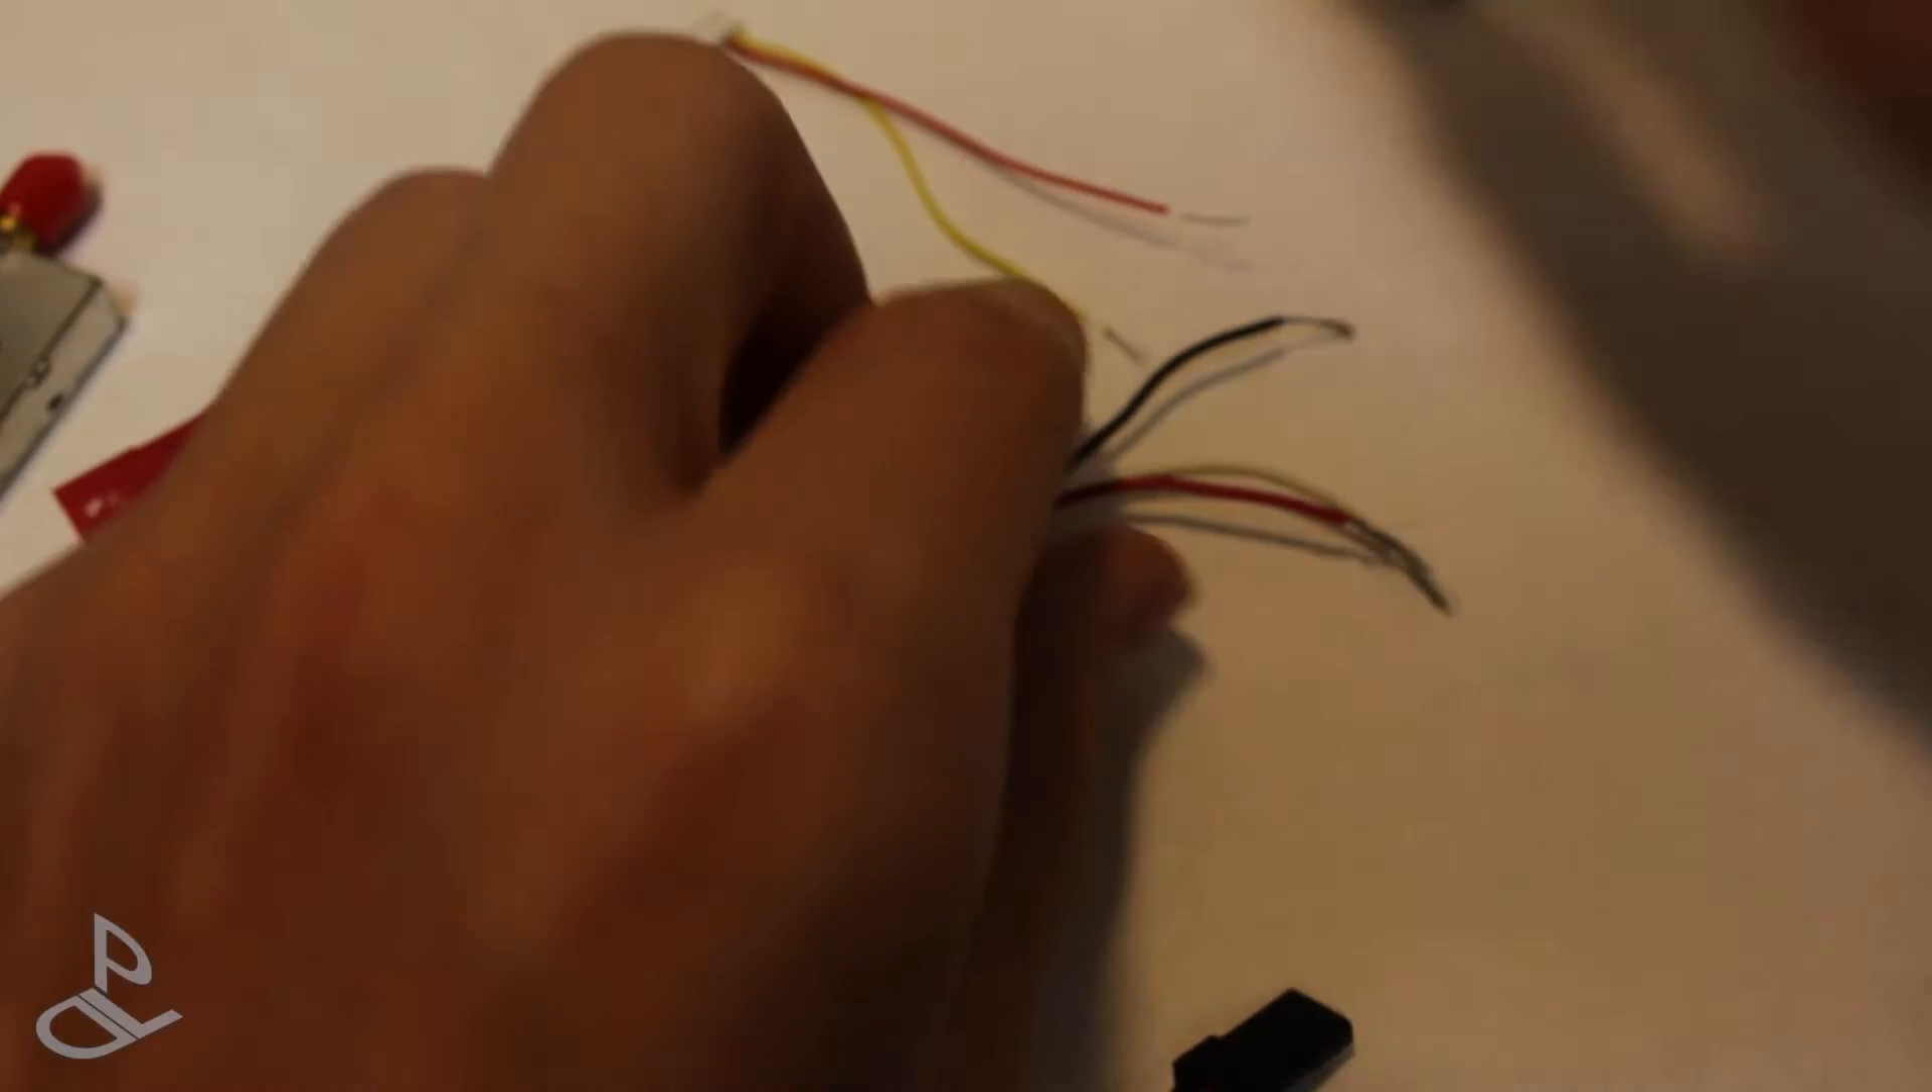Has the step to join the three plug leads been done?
No.